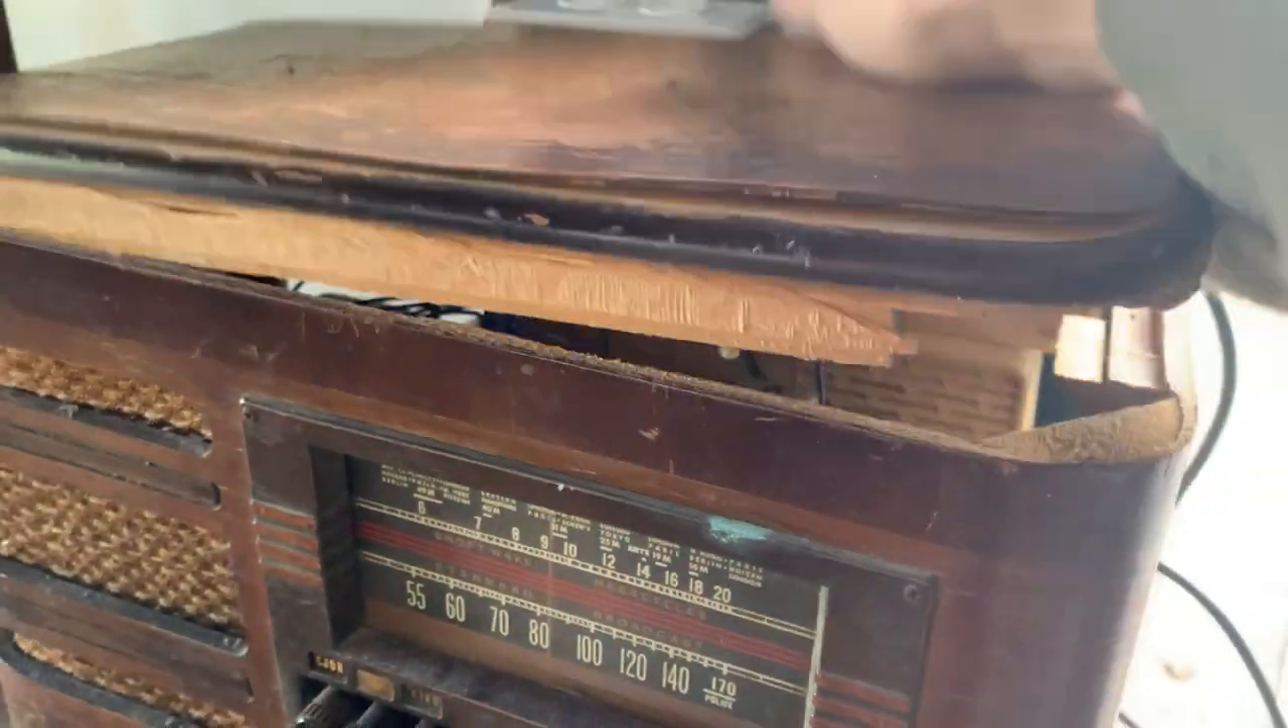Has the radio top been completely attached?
No.